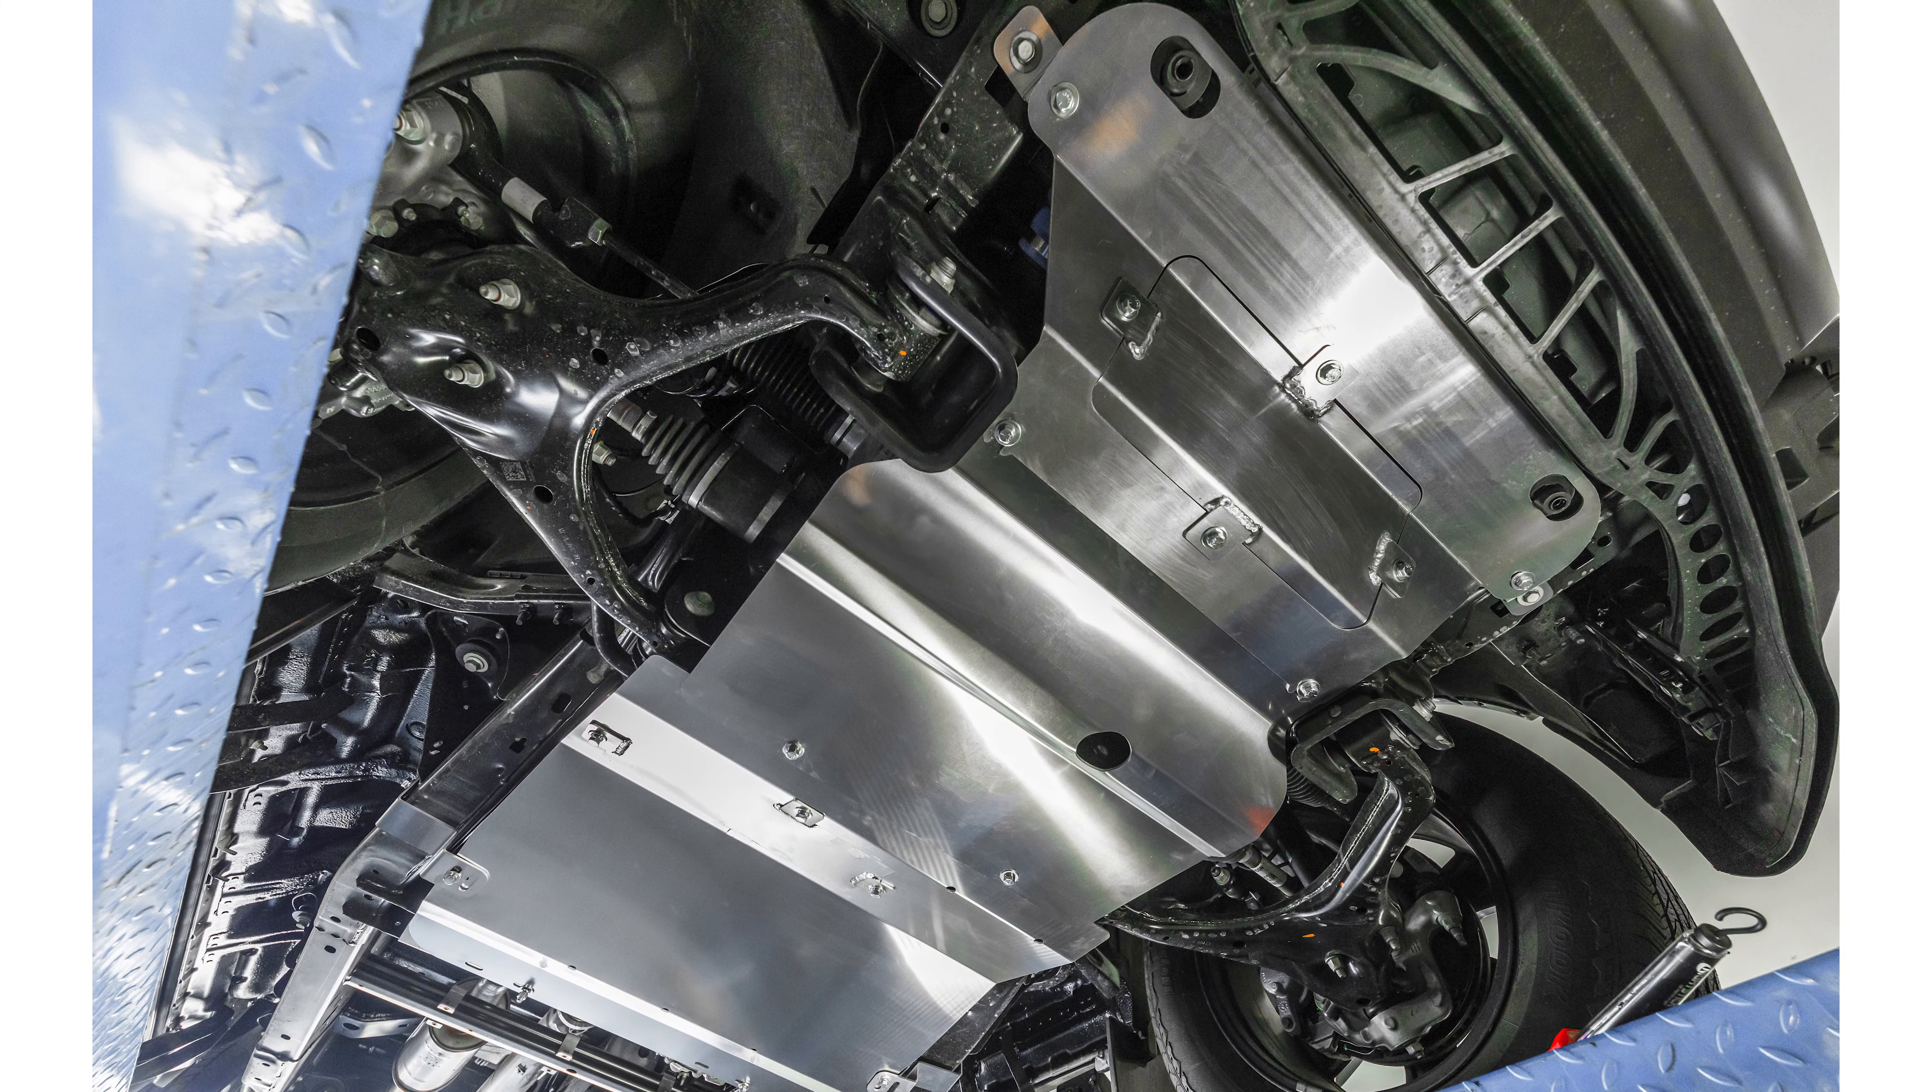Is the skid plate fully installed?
Yes.